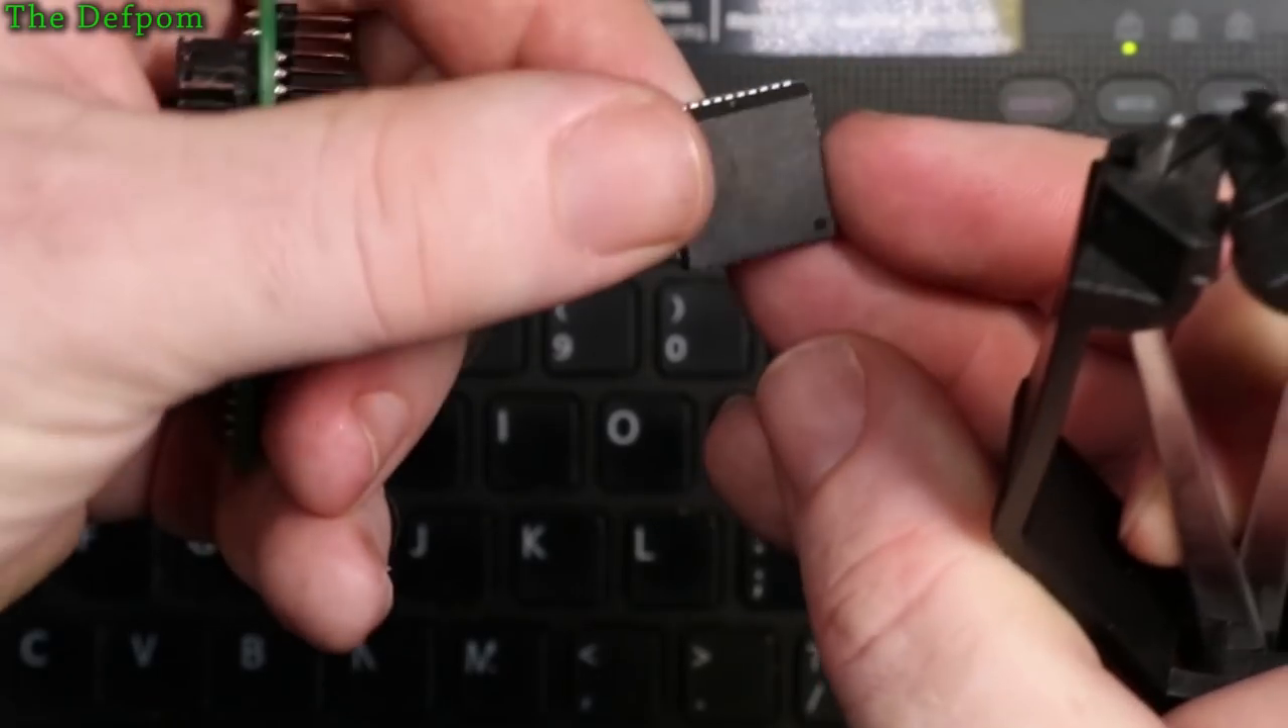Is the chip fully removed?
Yes.